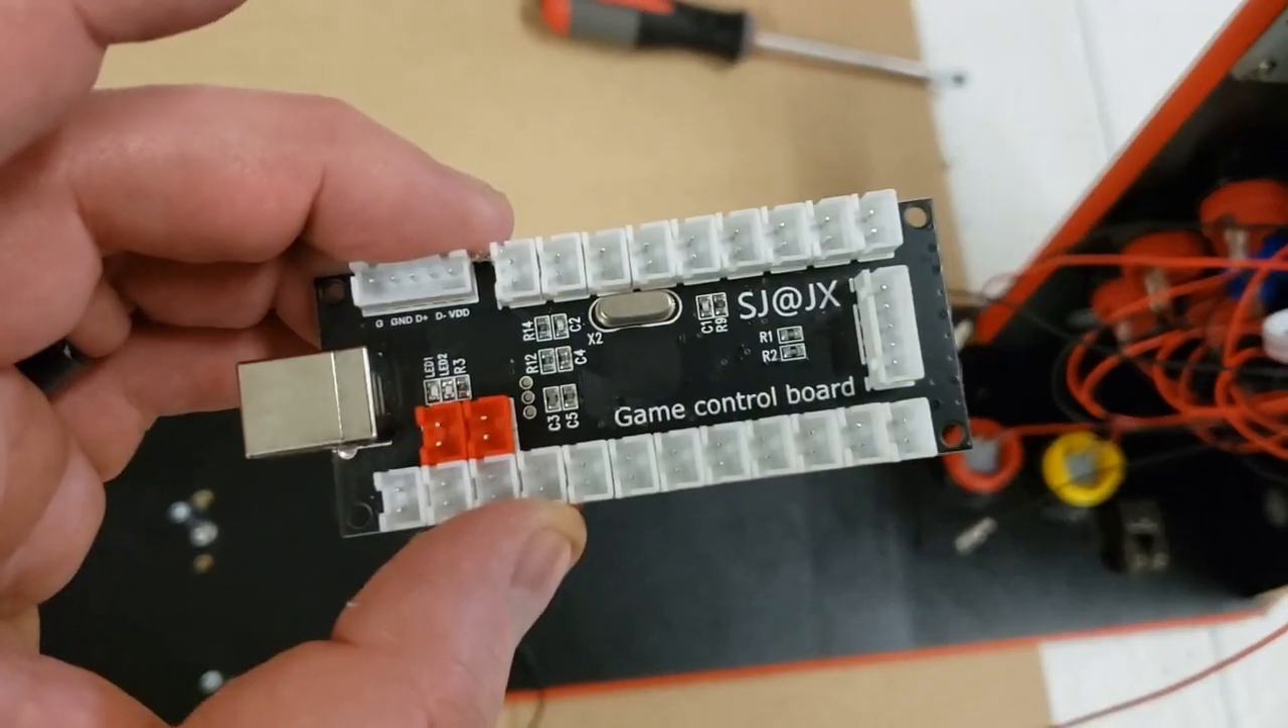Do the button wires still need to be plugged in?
Yes.